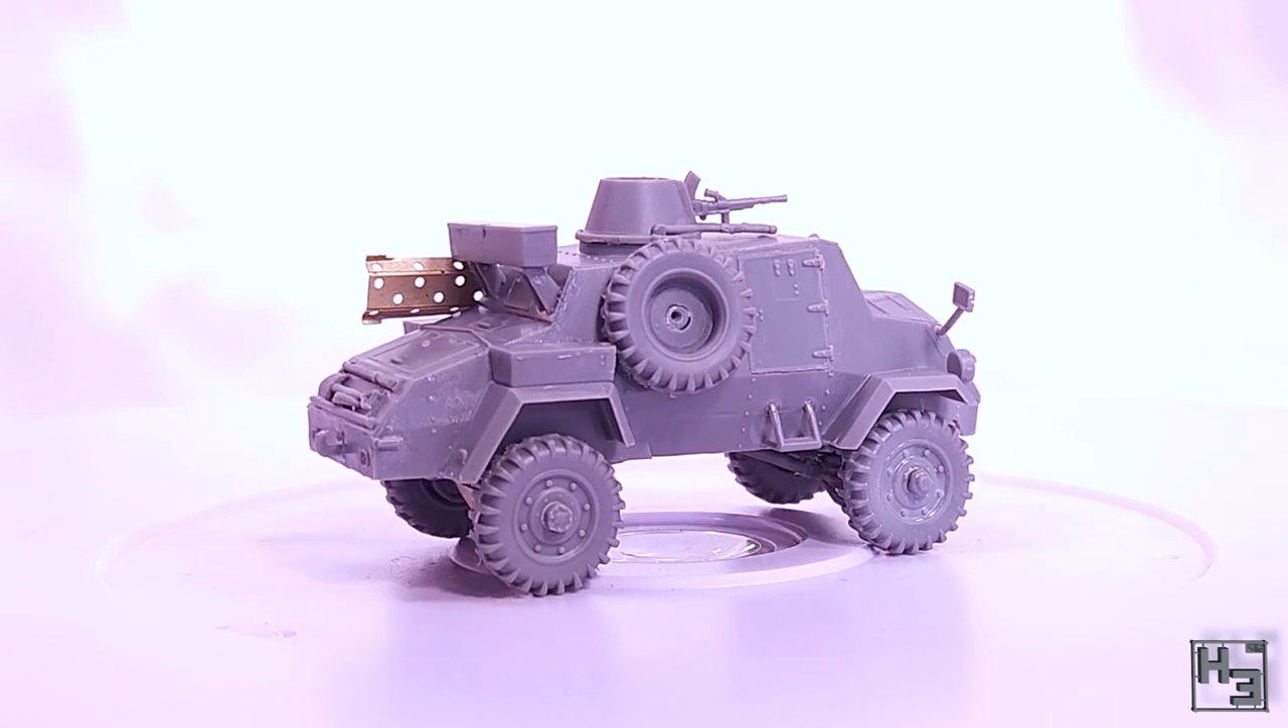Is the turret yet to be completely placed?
No.